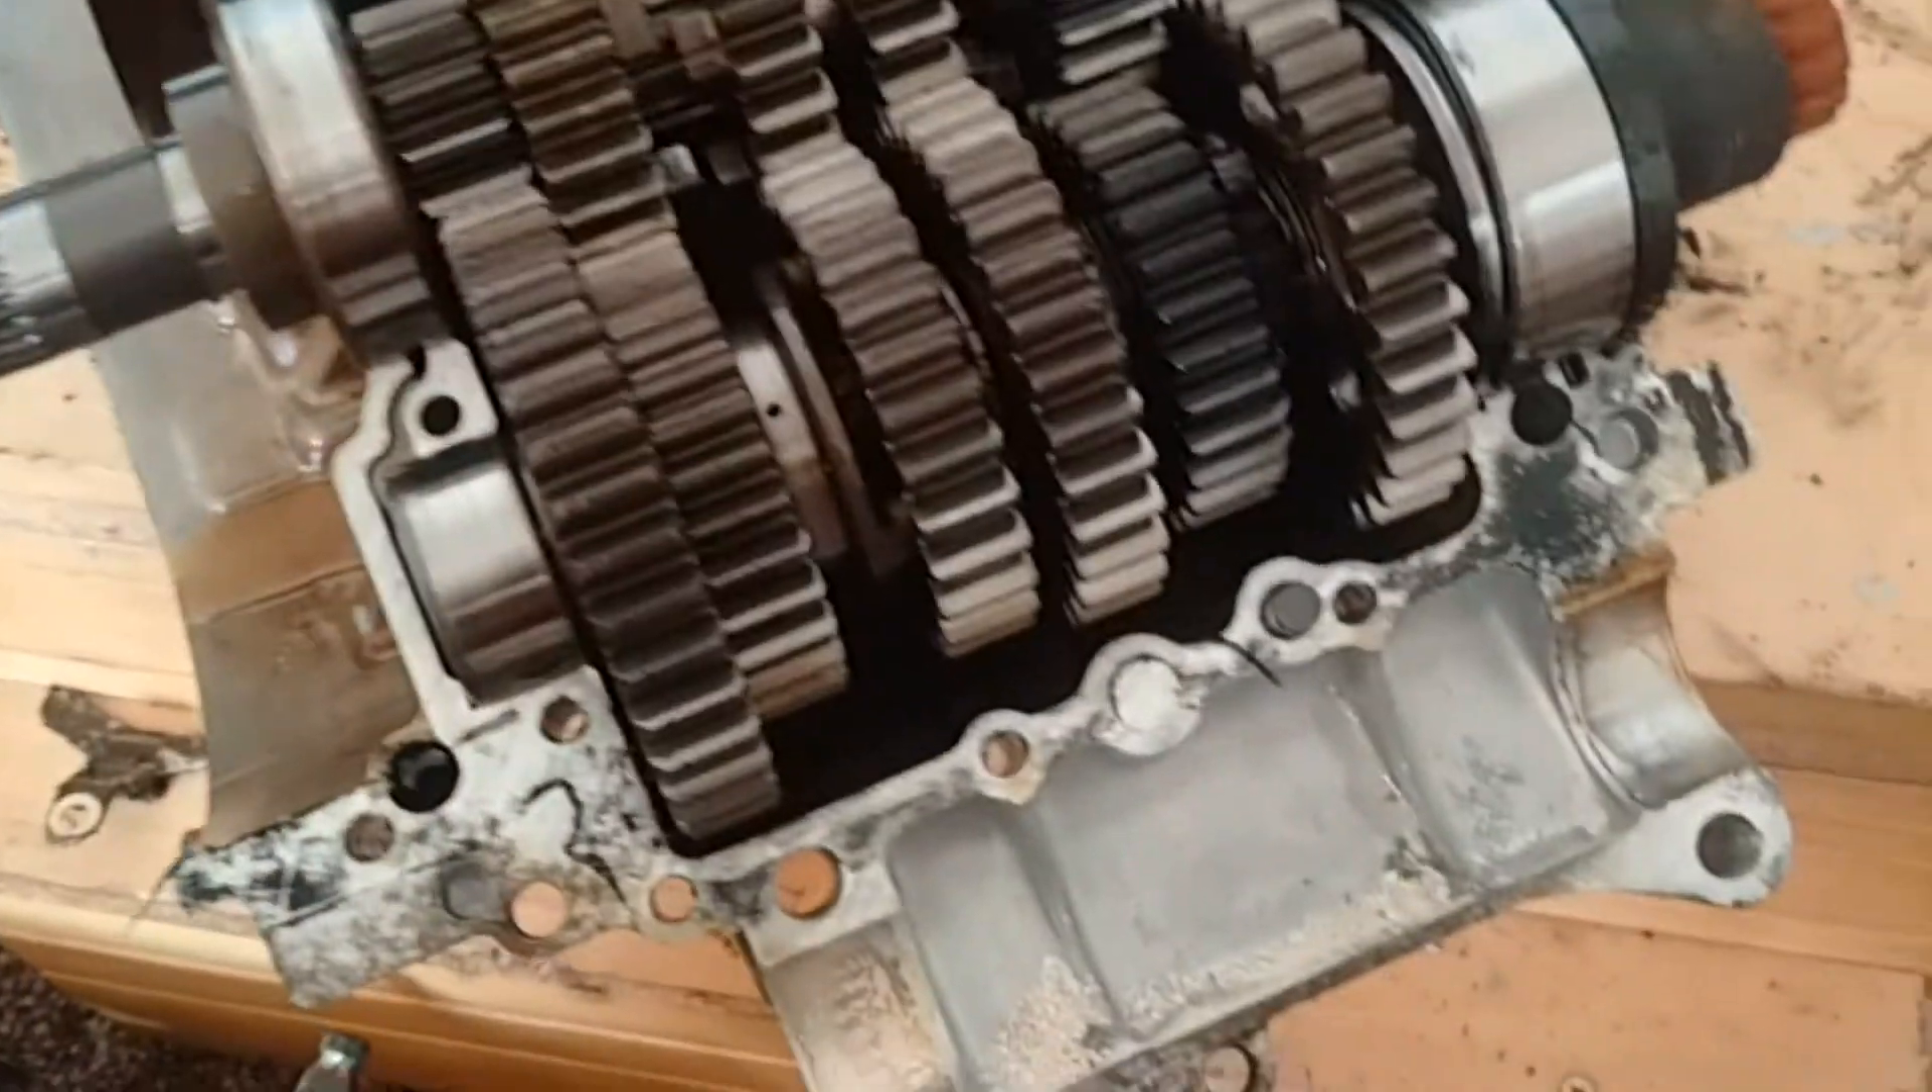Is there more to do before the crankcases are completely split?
No.